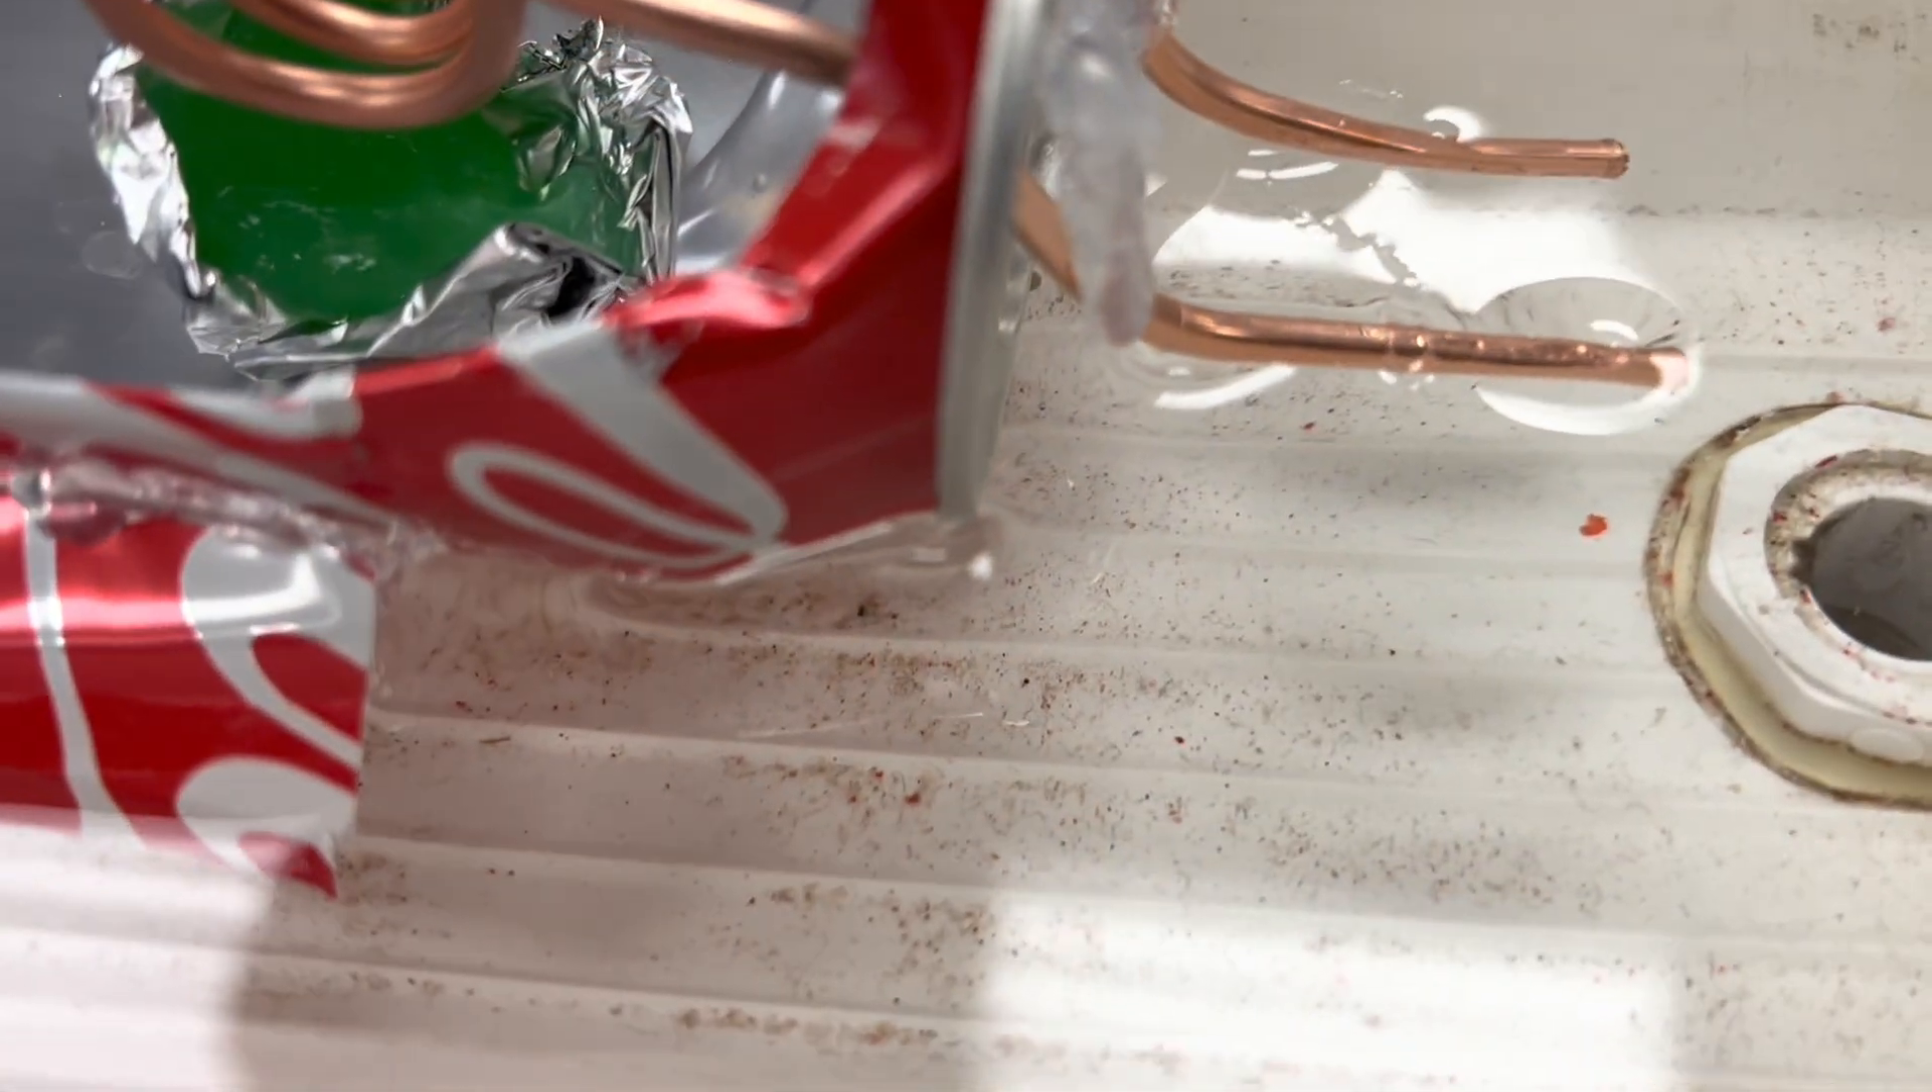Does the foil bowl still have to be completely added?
No.